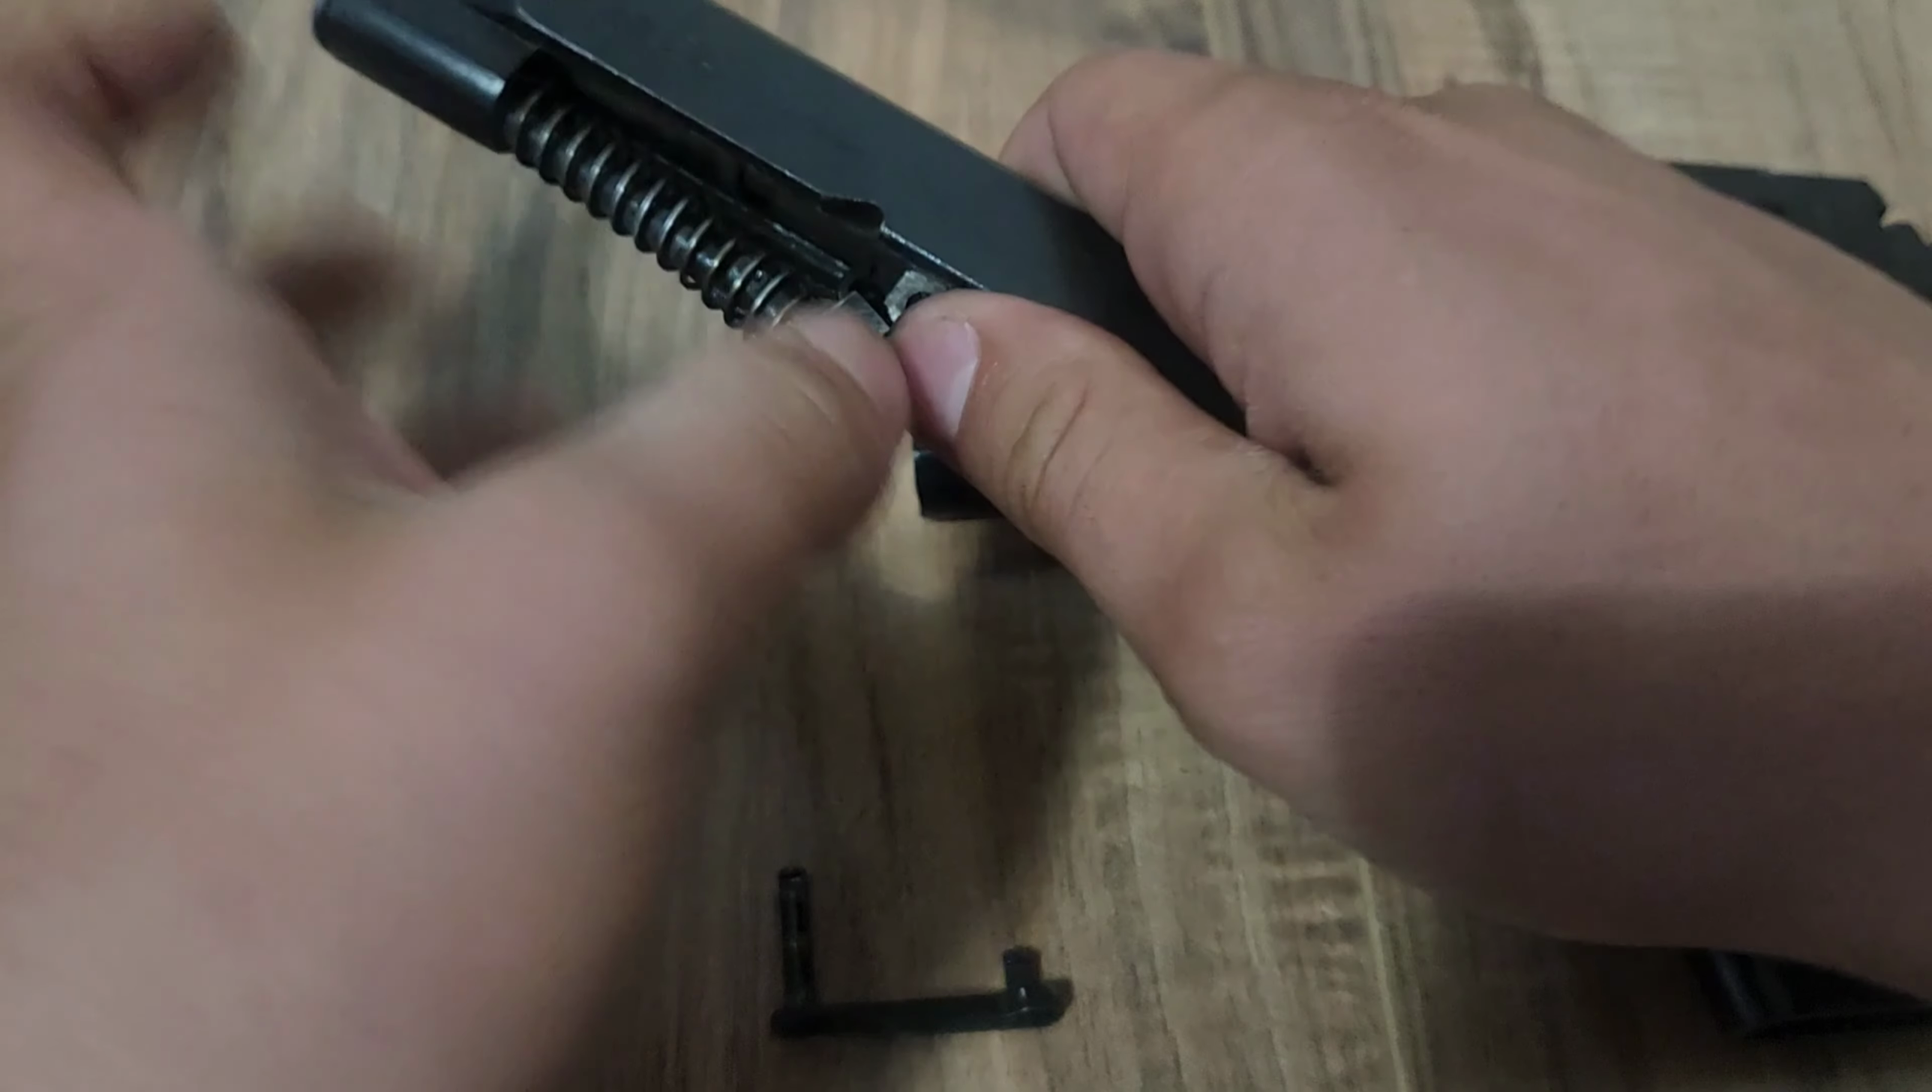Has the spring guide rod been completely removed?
No.